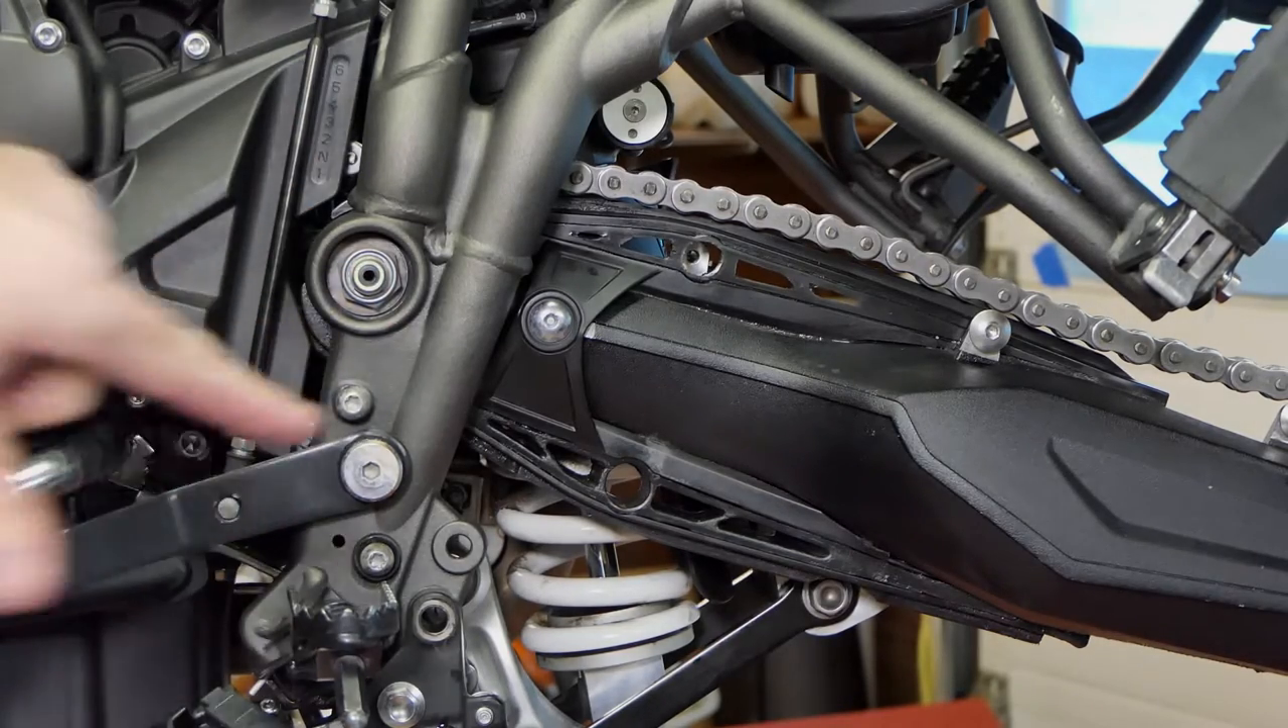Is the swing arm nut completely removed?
No.